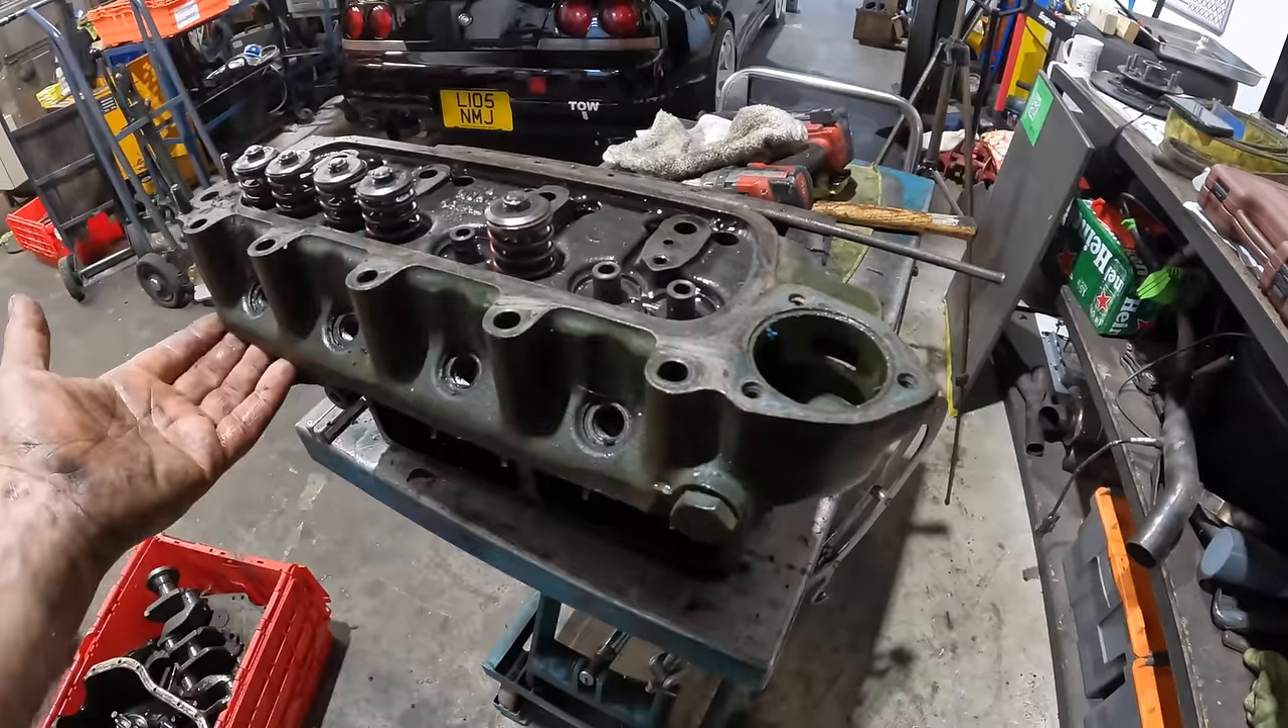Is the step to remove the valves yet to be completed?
Yes.